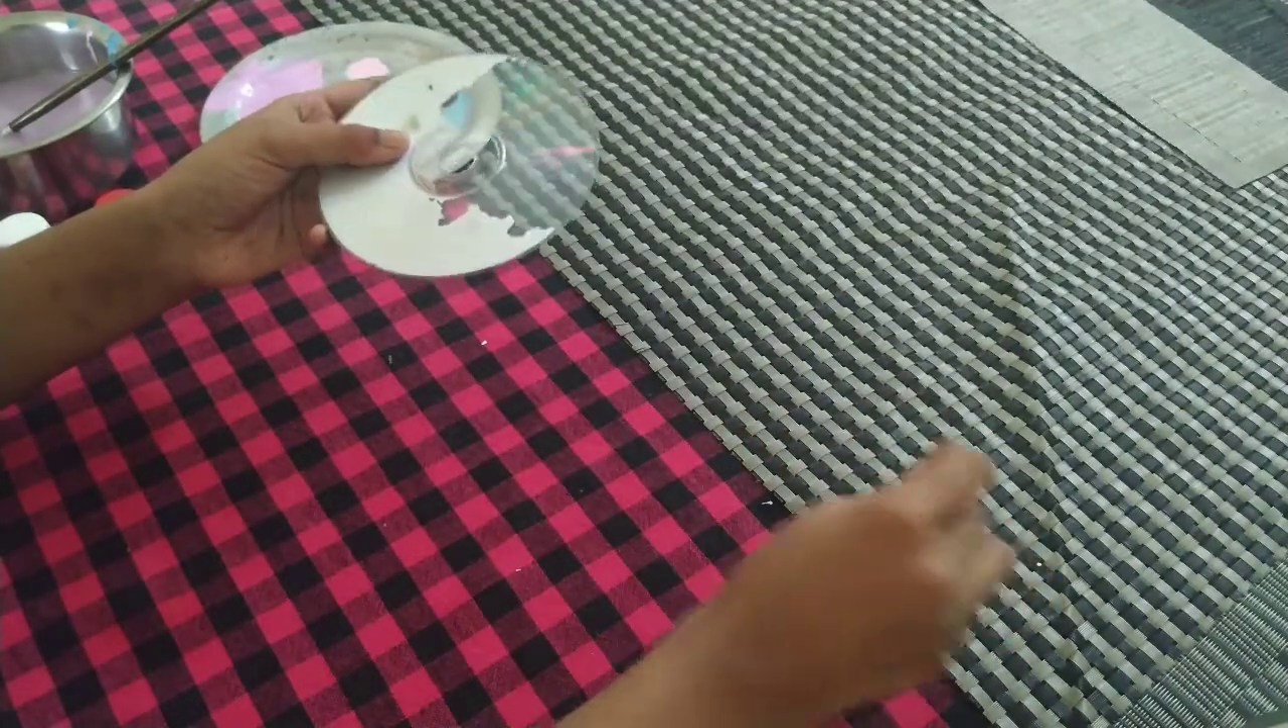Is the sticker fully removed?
No.